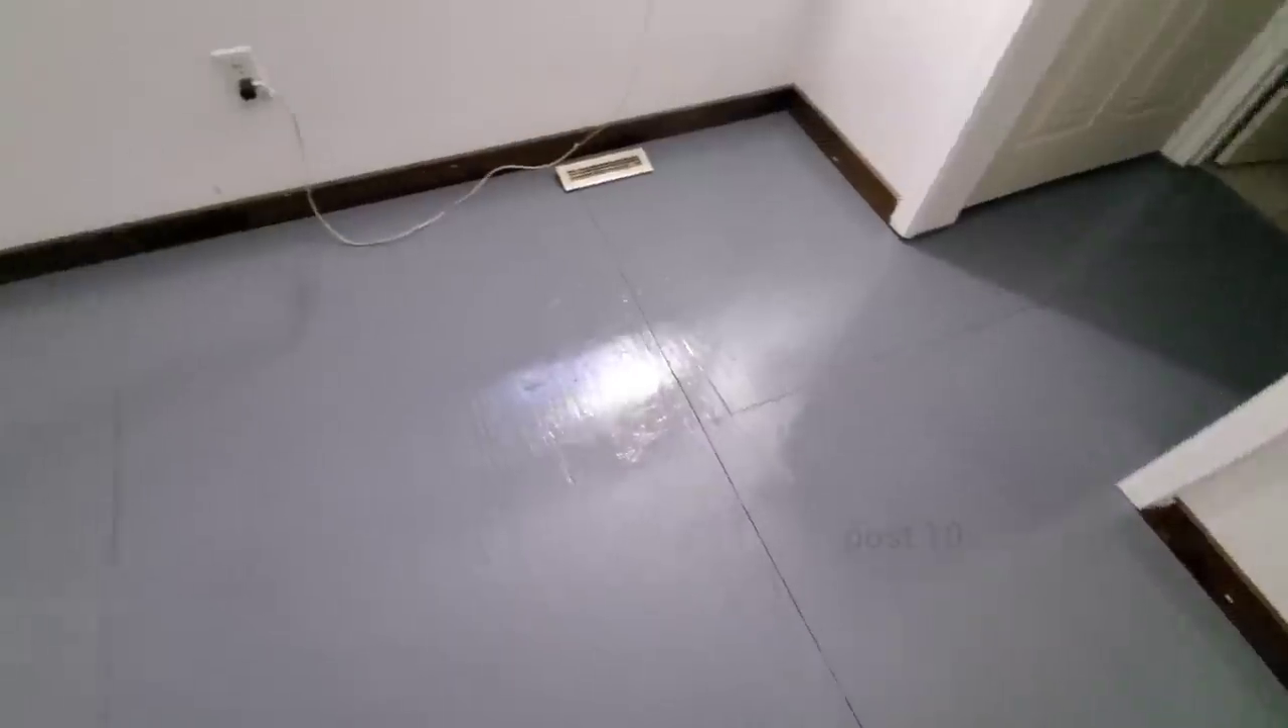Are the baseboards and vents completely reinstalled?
Yes.